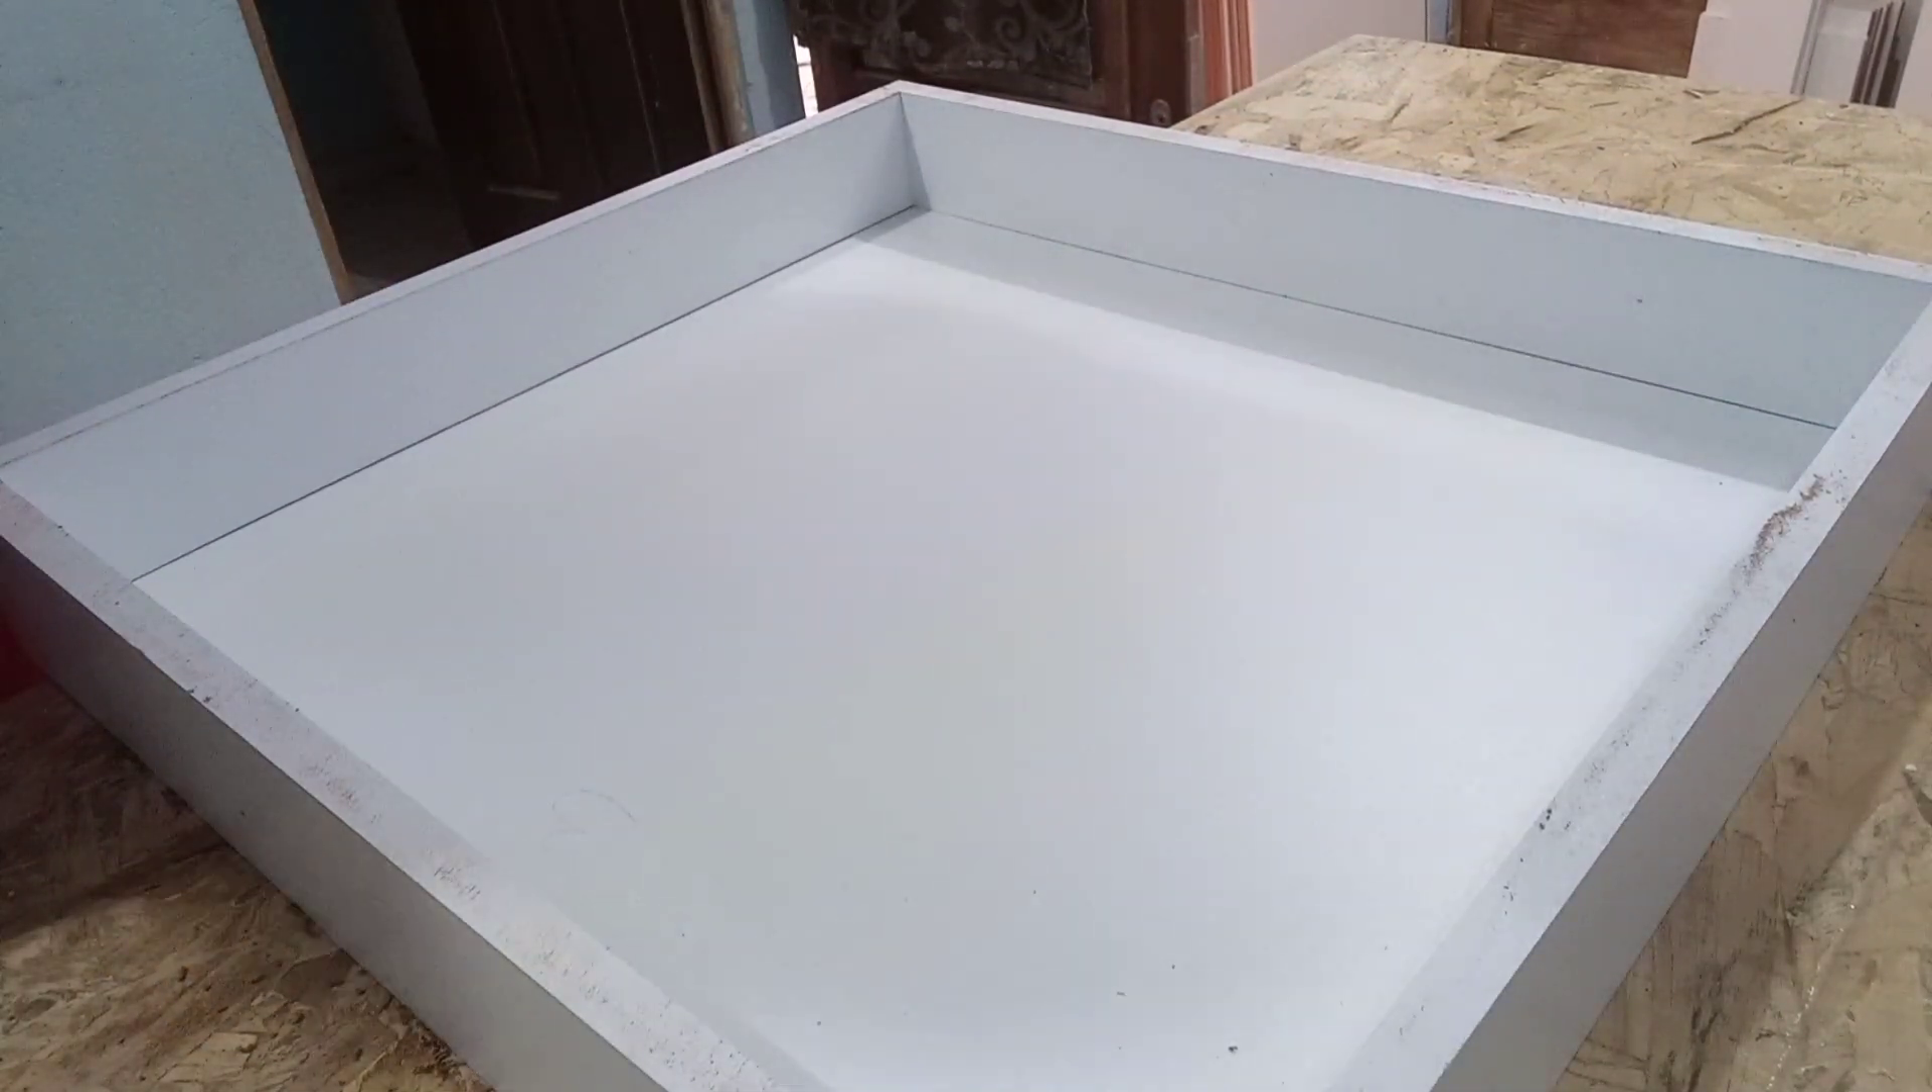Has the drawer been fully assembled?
Yes.